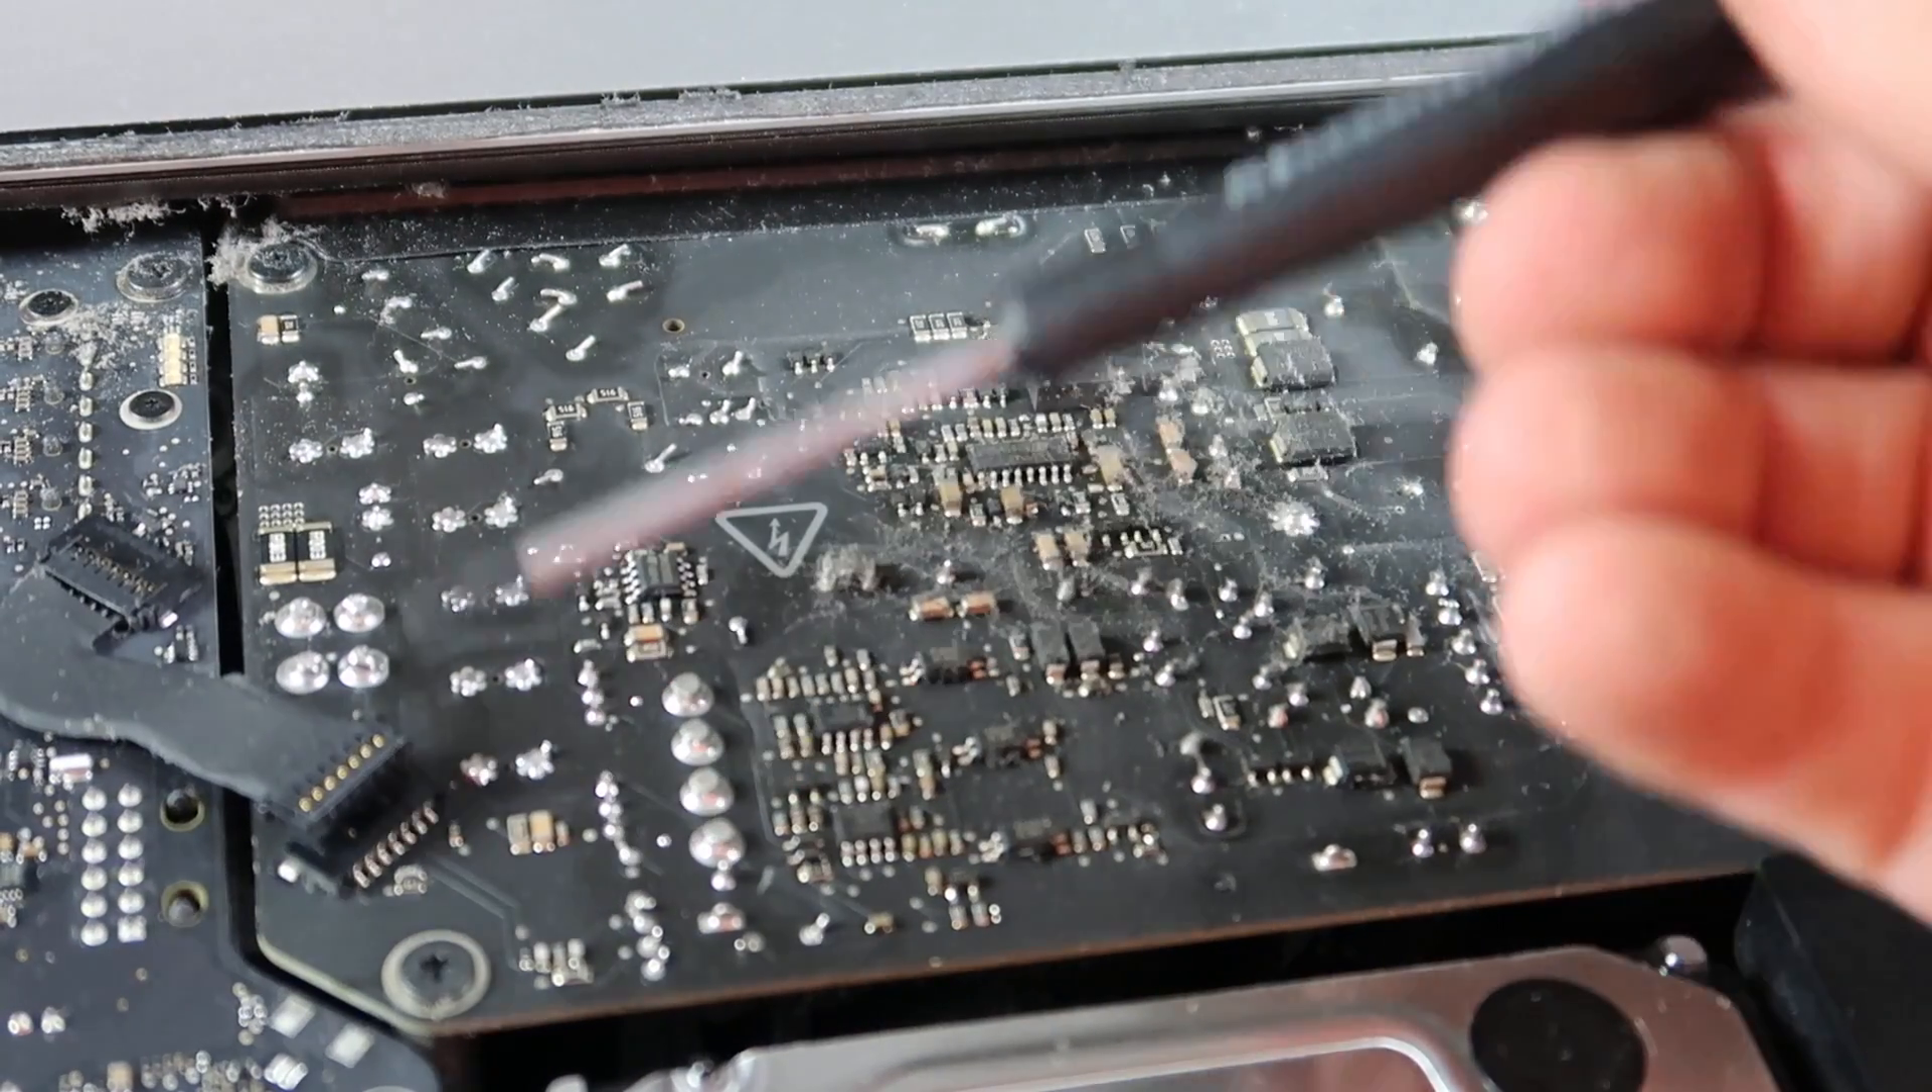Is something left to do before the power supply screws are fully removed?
Yes.